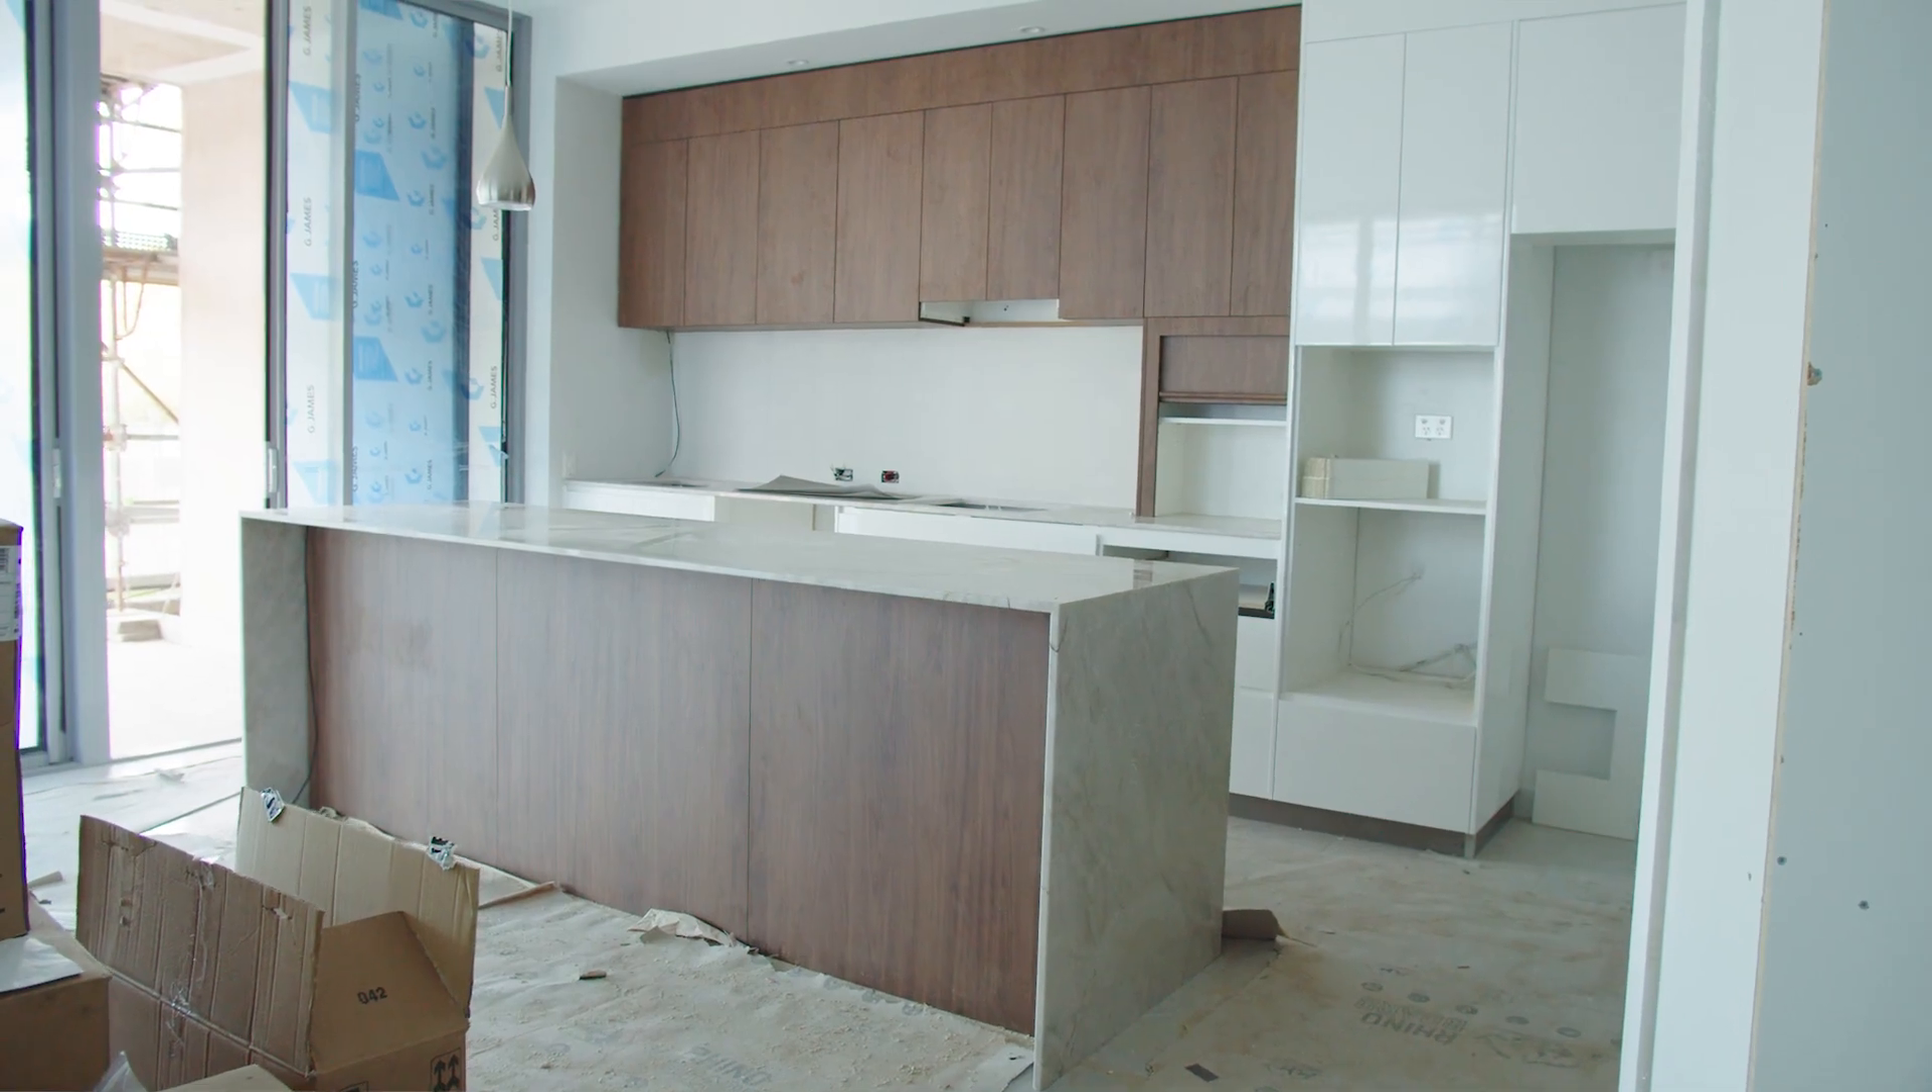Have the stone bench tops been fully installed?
Yes.